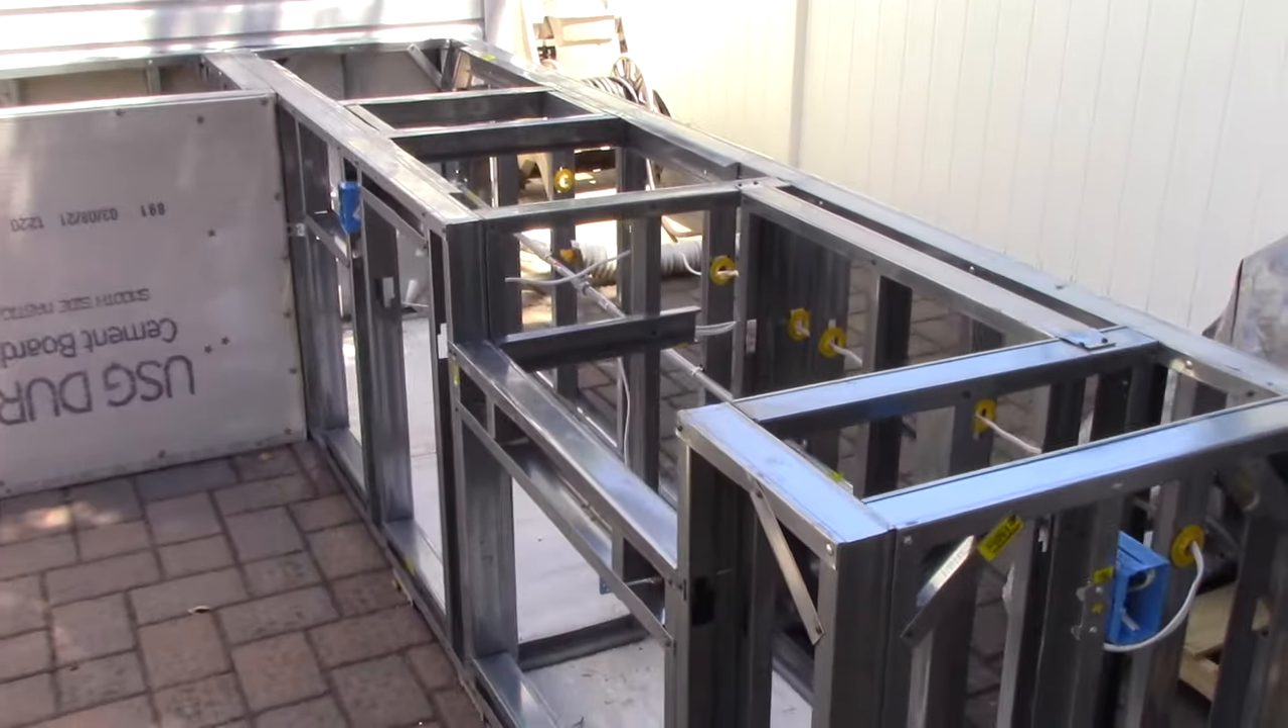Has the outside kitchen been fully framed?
Yes.